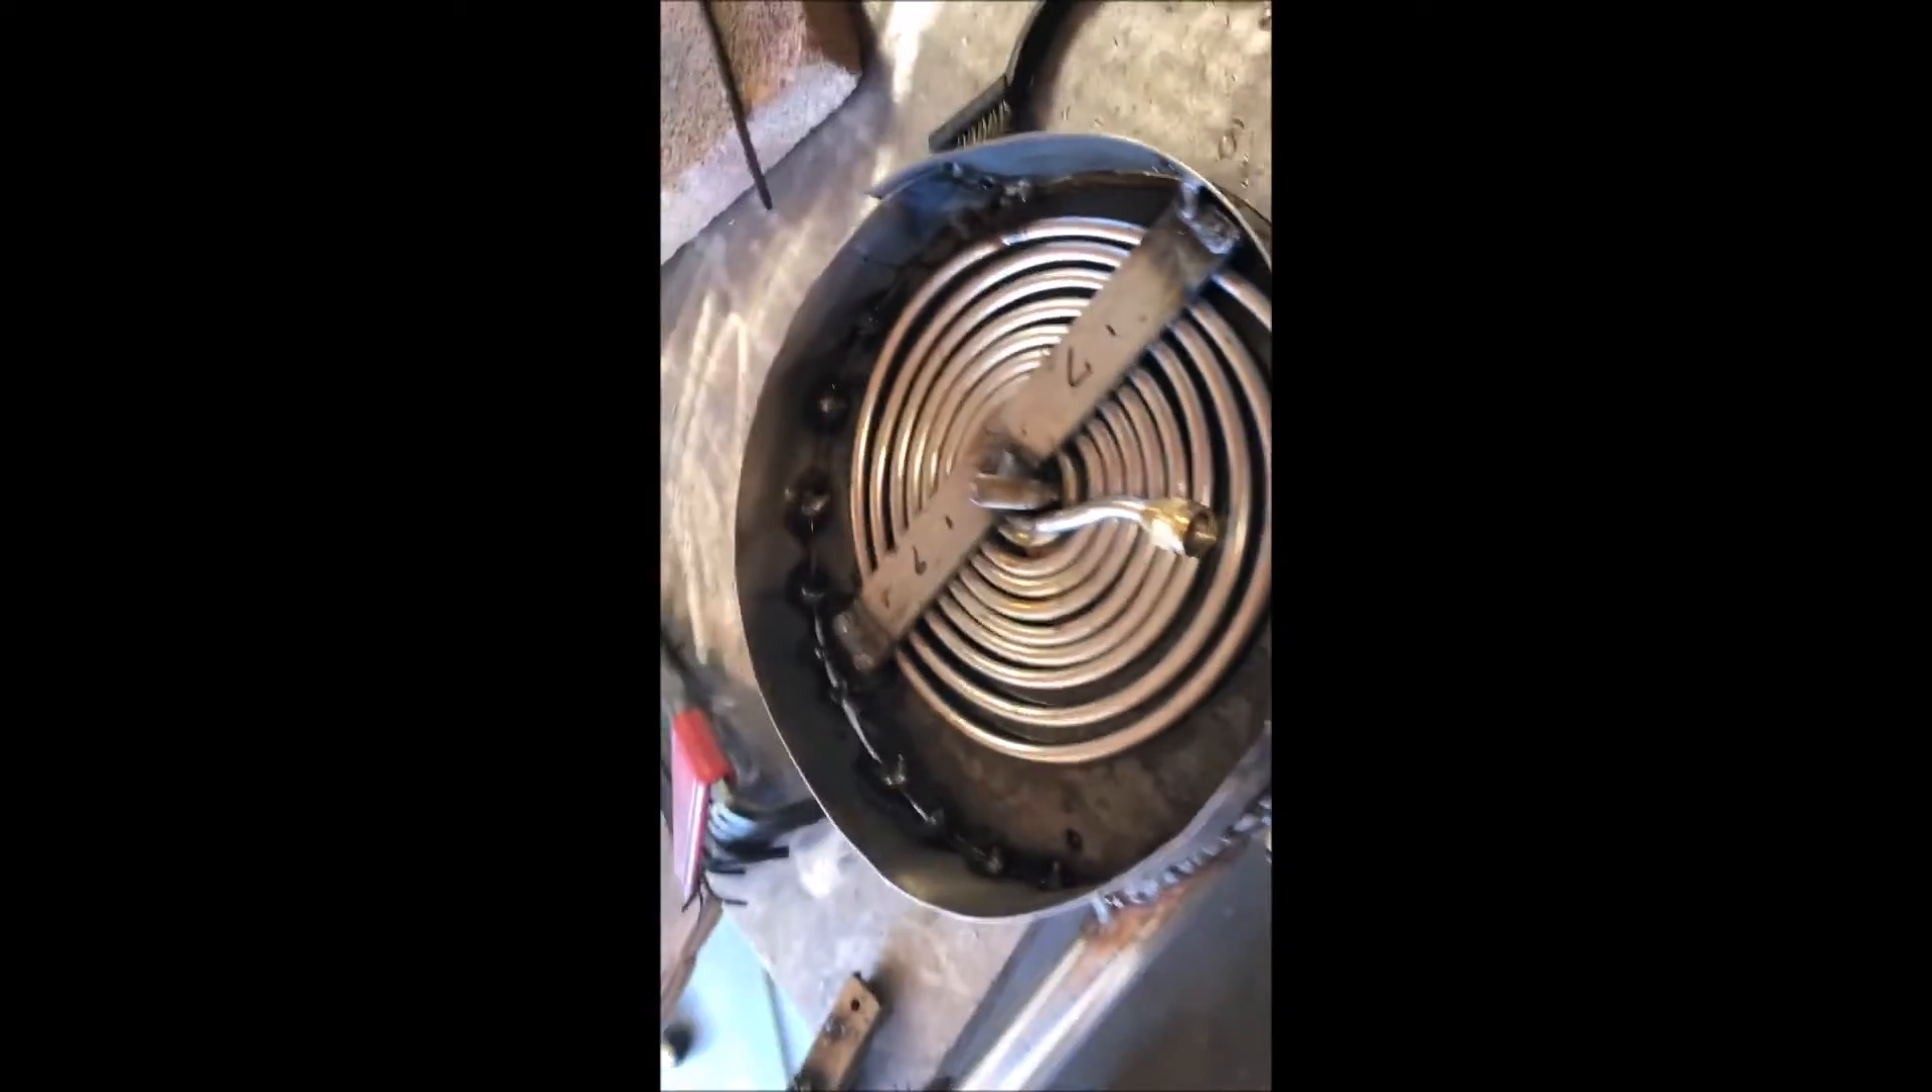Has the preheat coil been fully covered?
No.